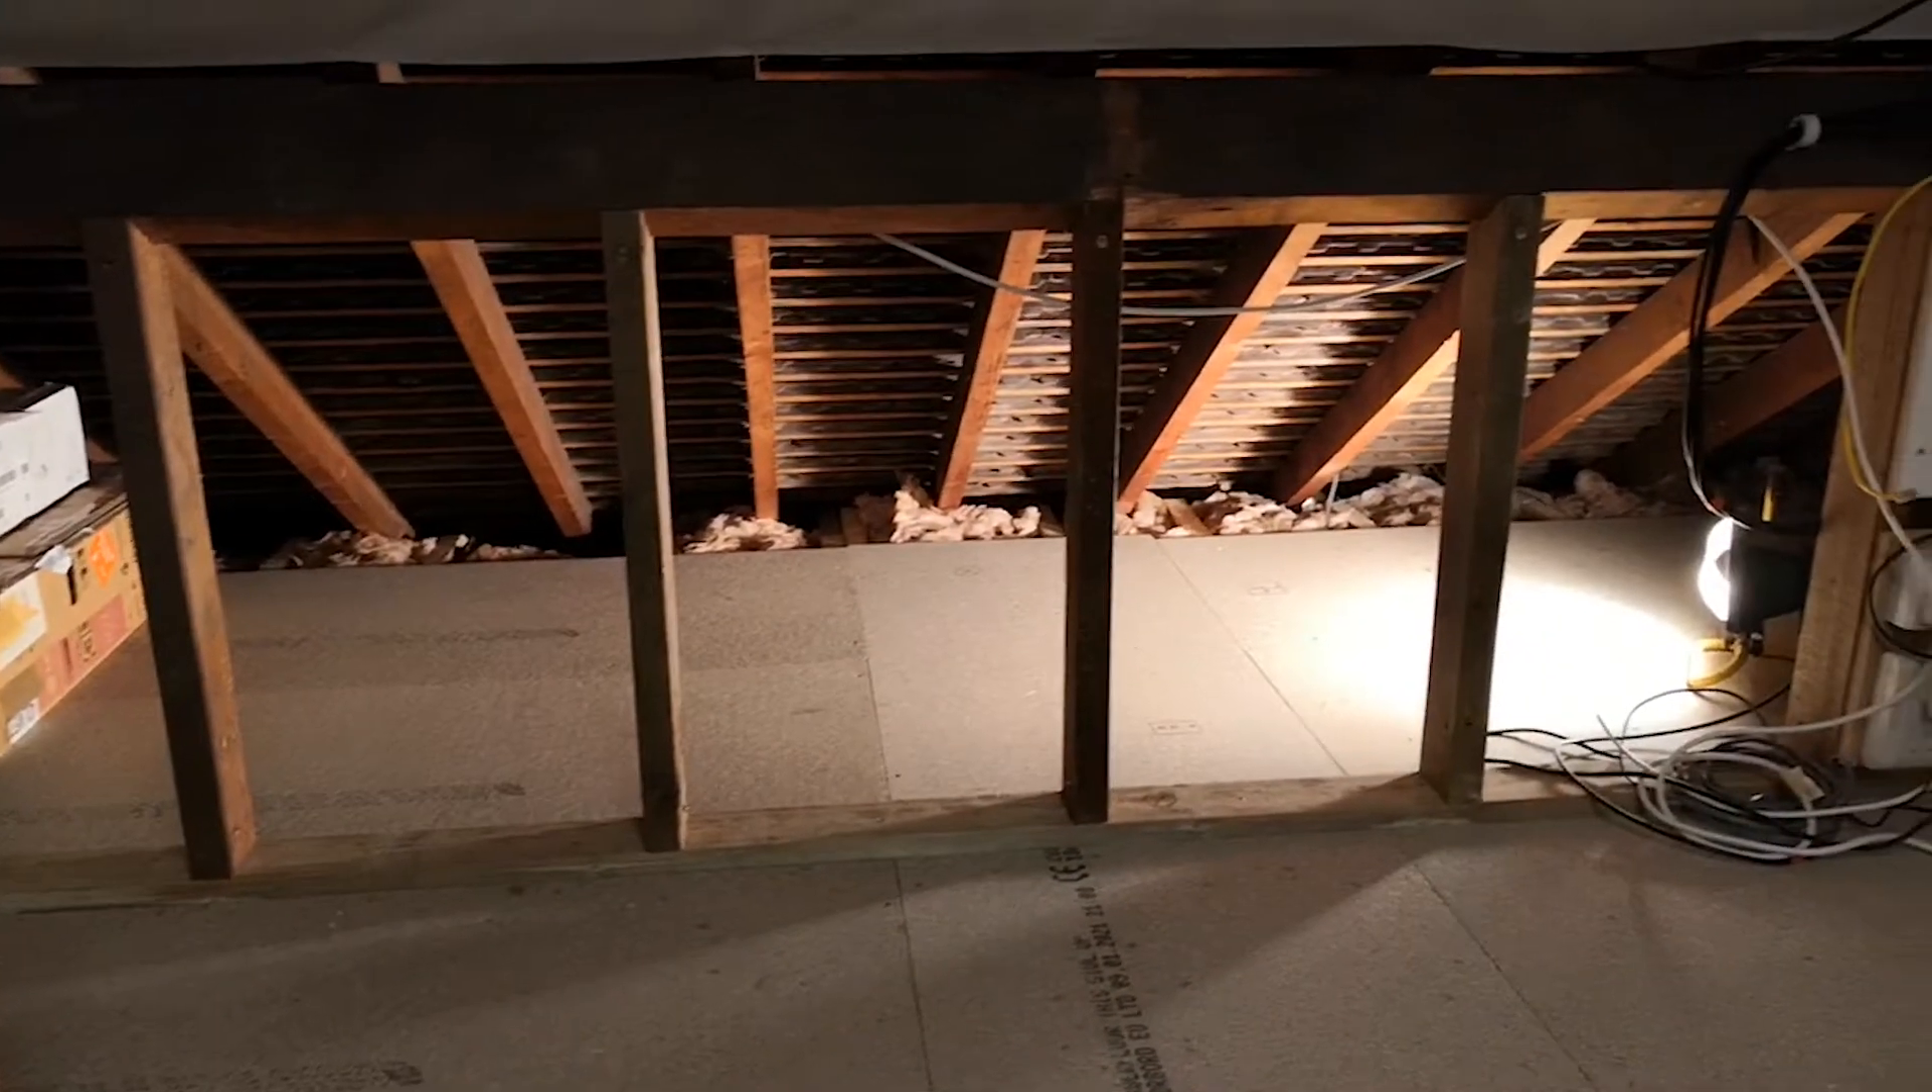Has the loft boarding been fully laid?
Yes.